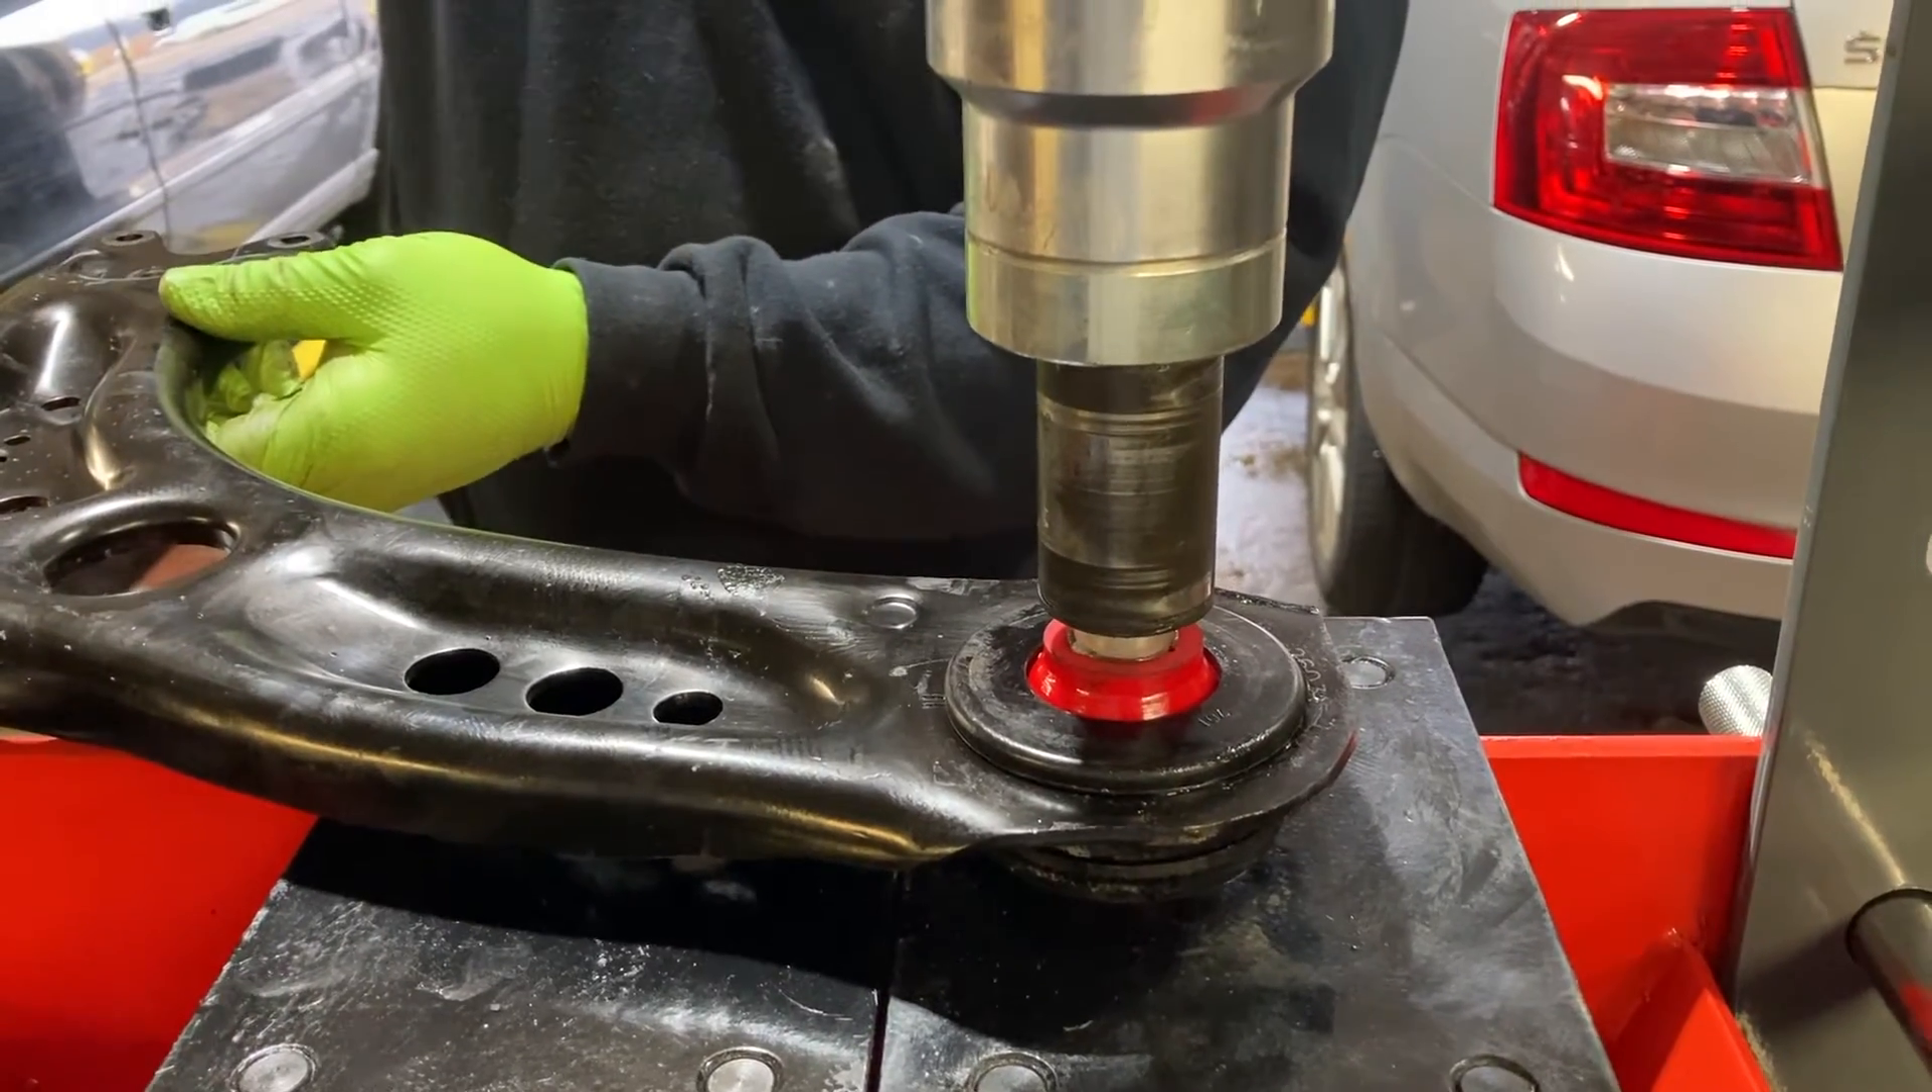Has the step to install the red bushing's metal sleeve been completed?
No.